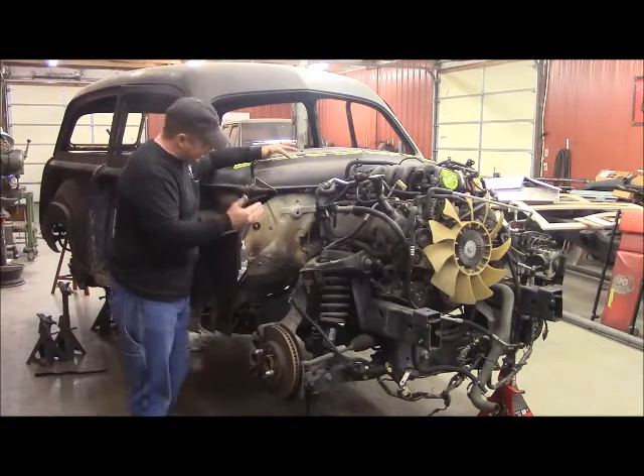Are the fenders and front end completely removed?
Yes.